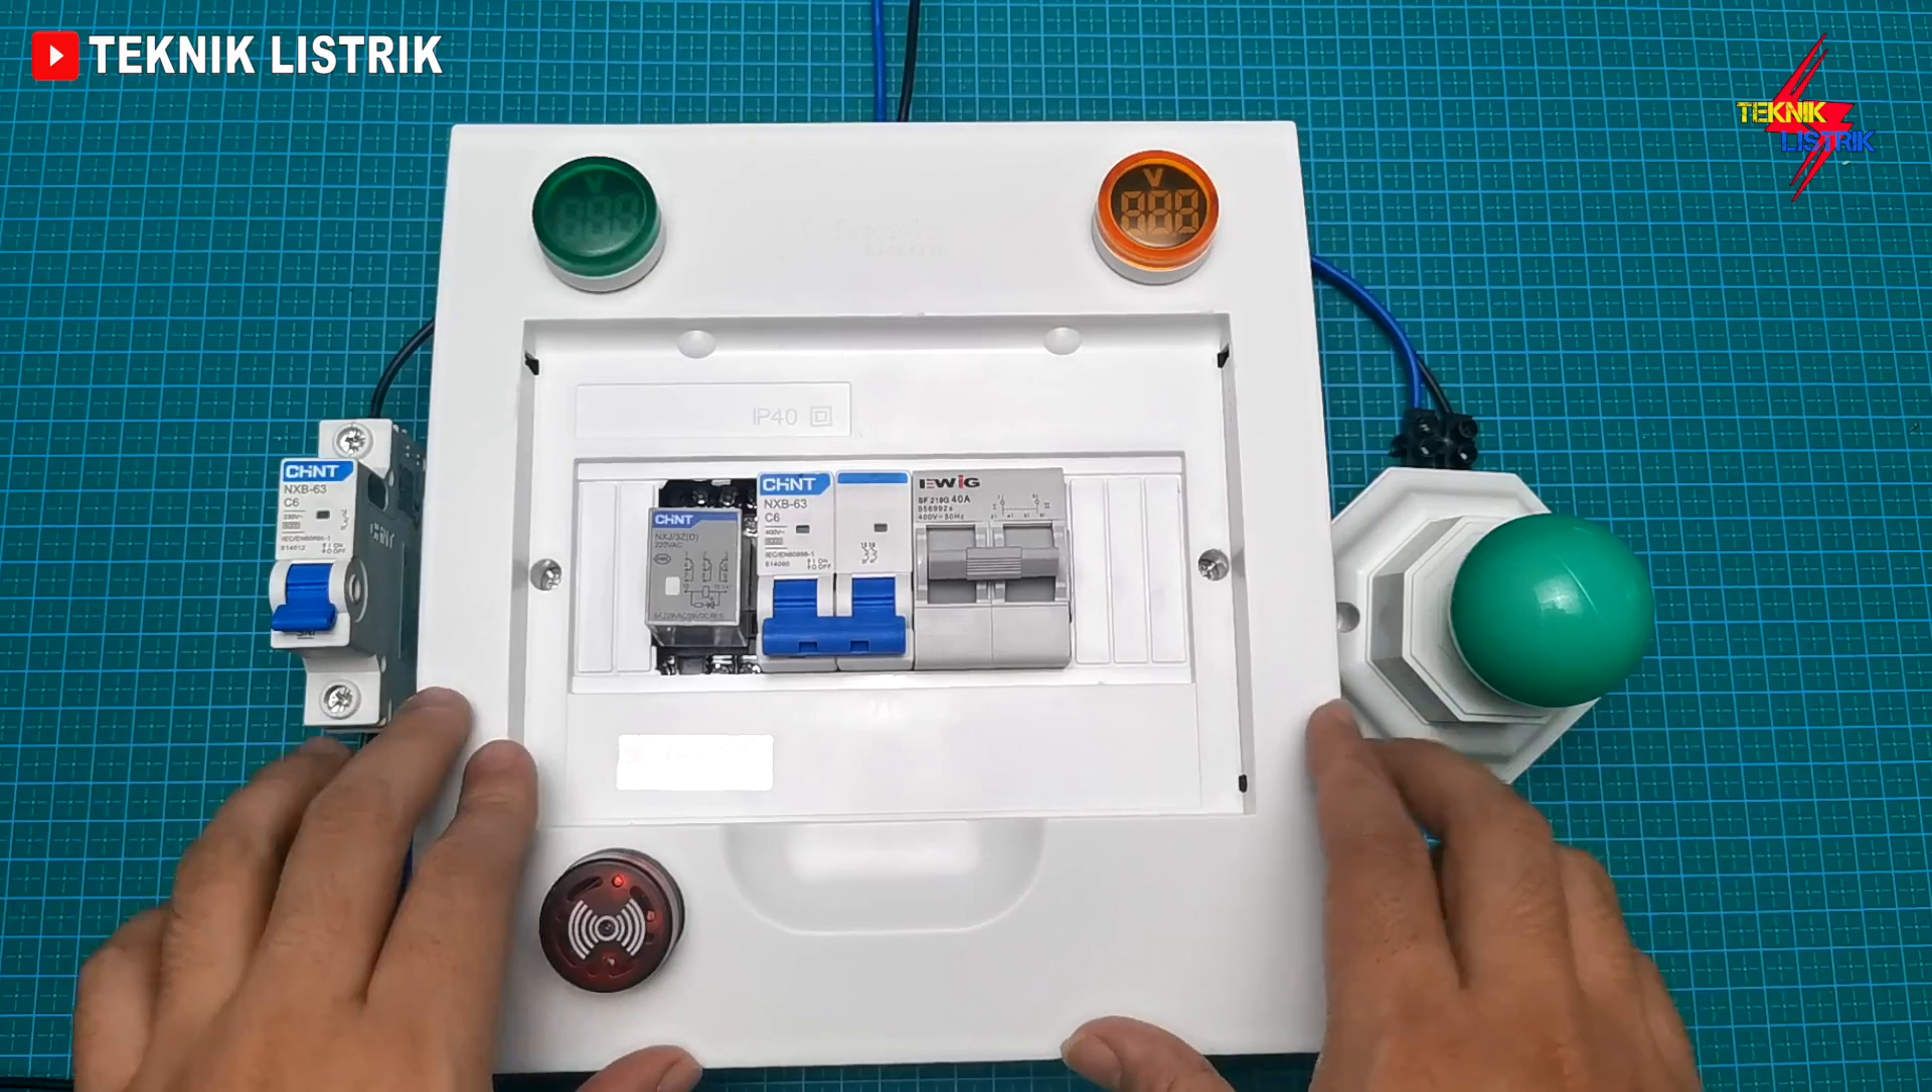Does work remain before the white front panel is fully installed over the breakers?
No.